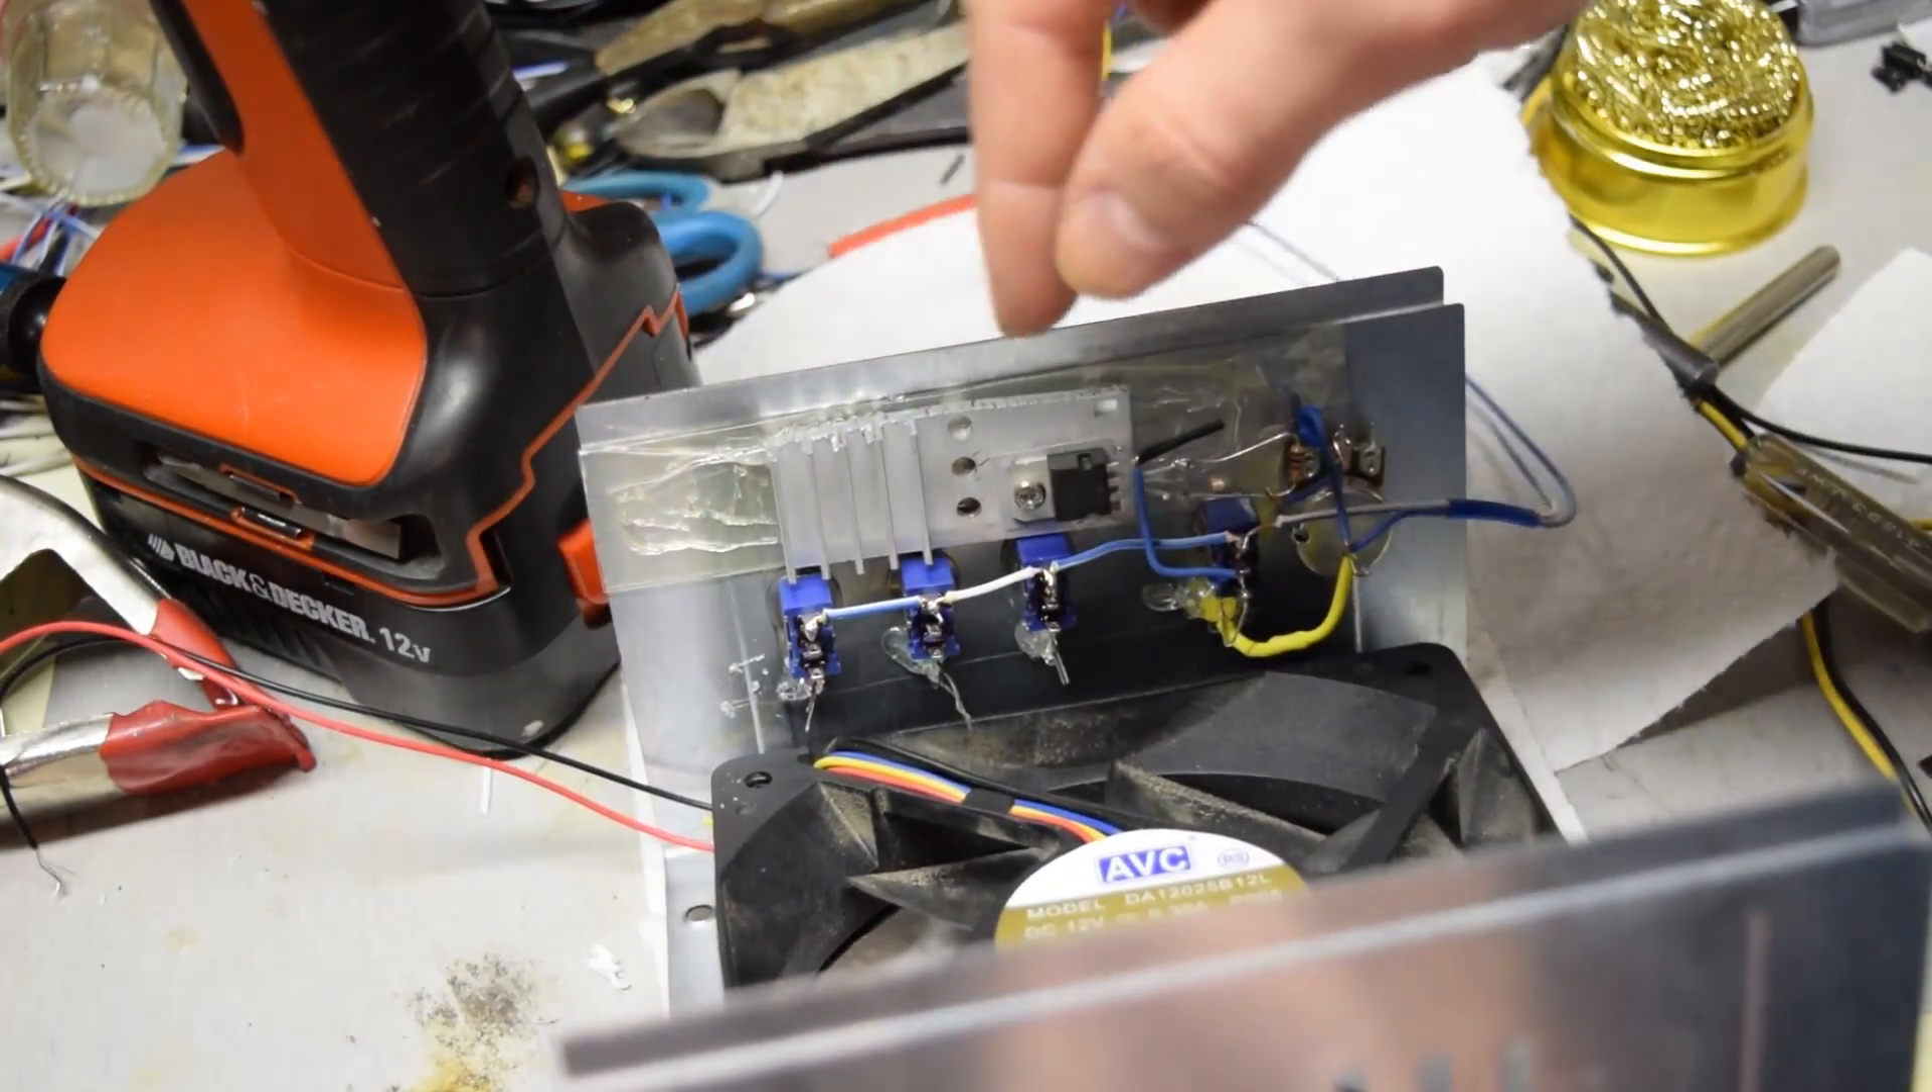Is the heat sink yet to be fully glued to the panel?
No.